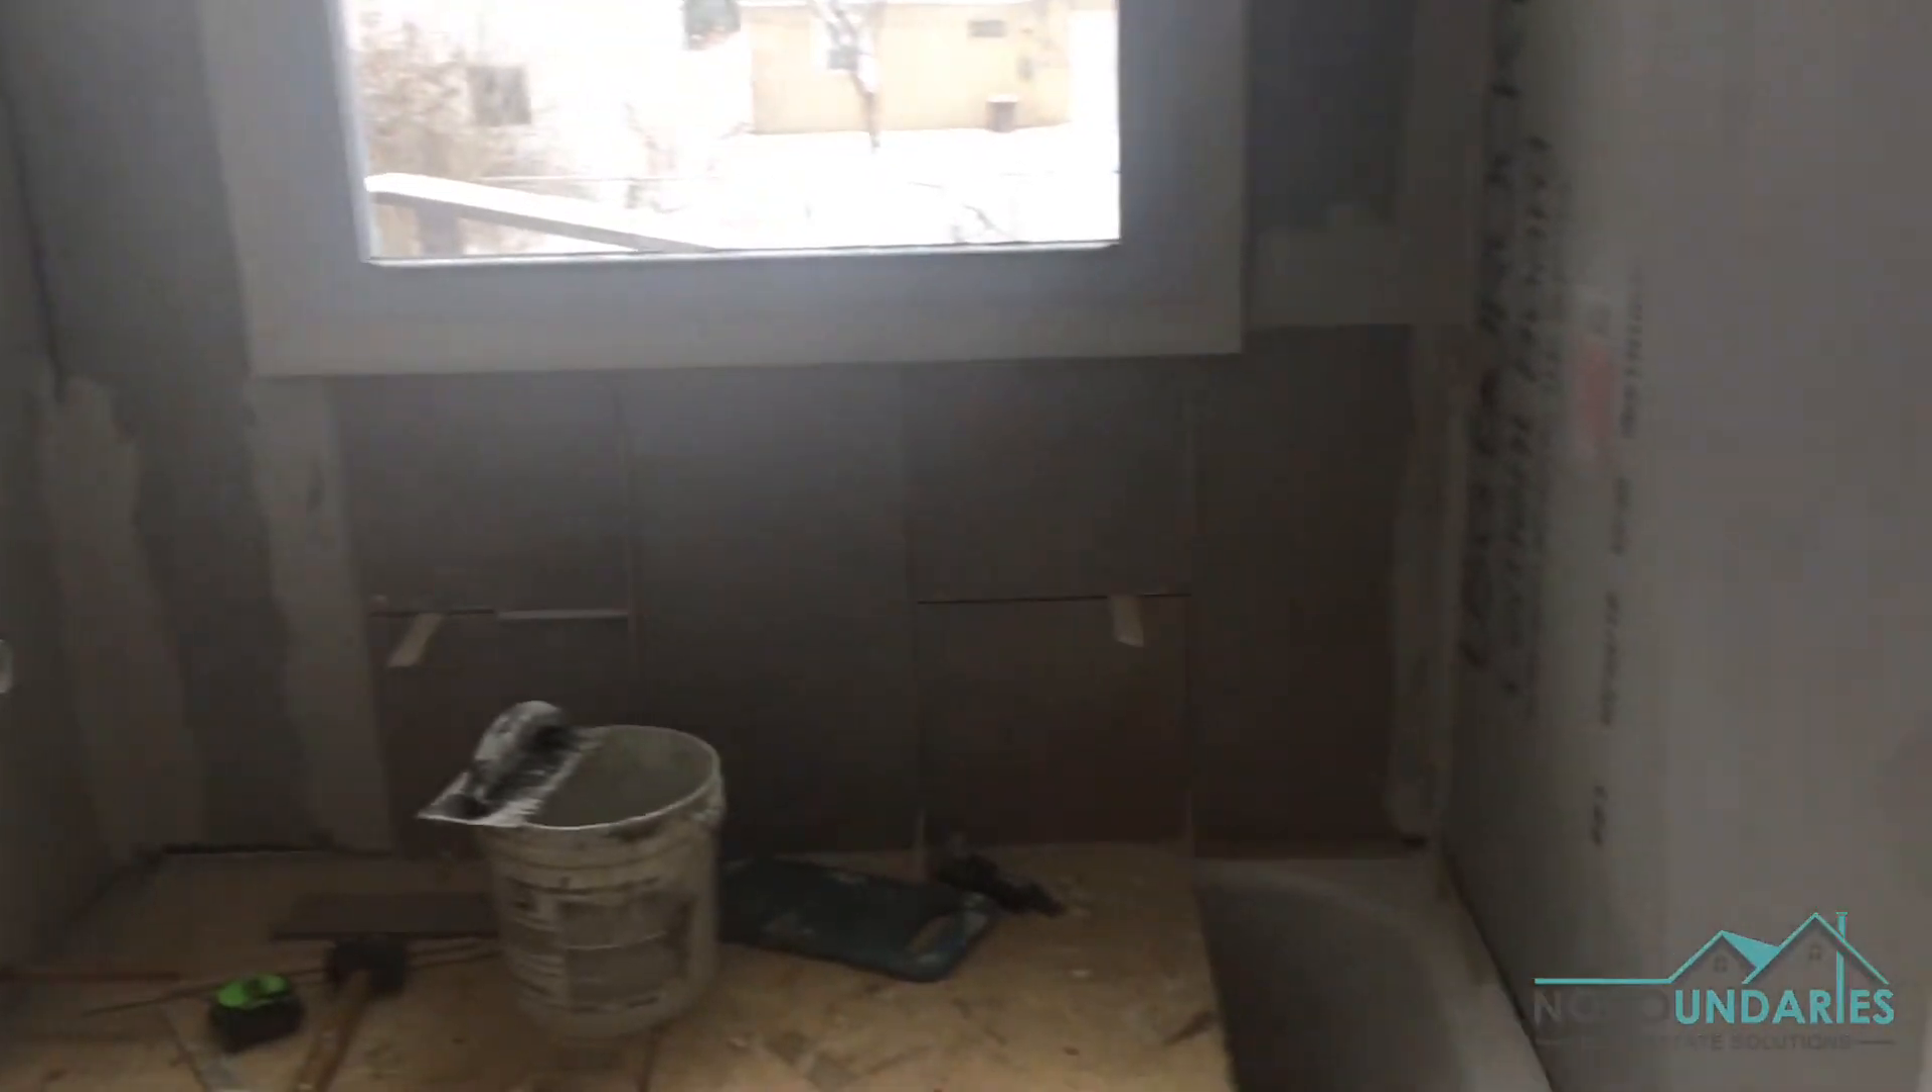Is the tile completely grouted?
No.